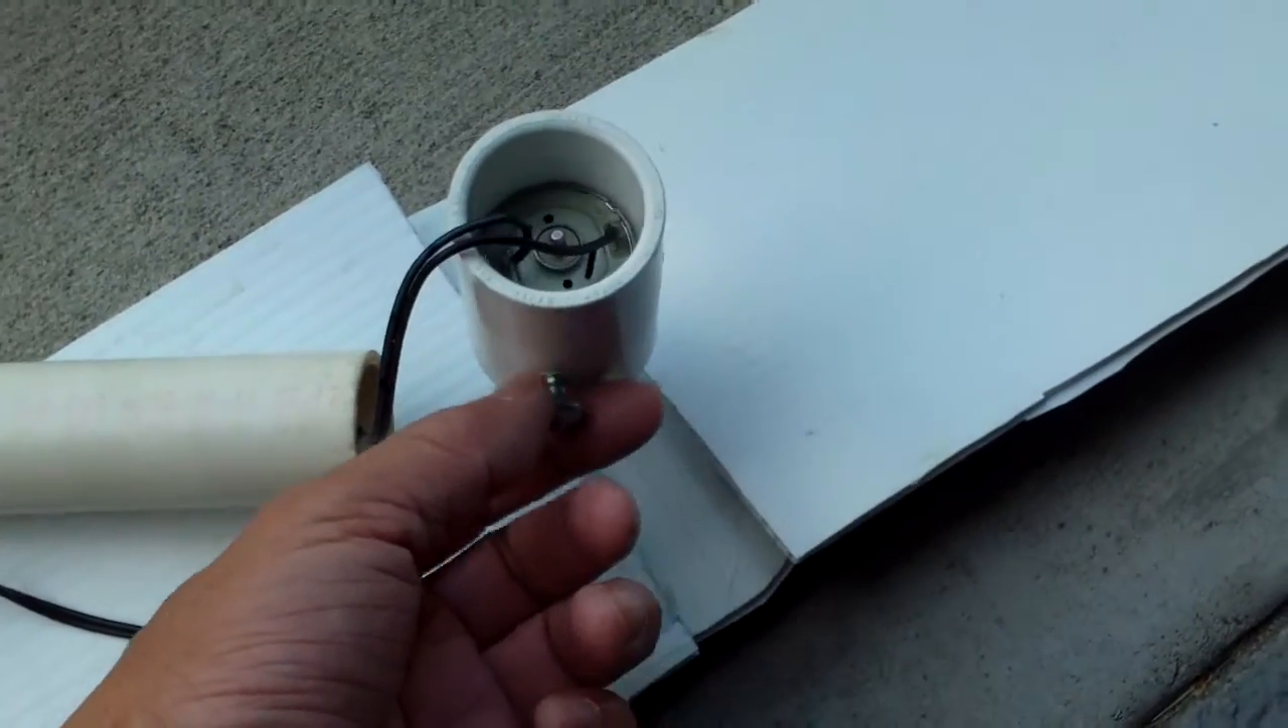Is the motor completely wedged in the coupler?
Yes.